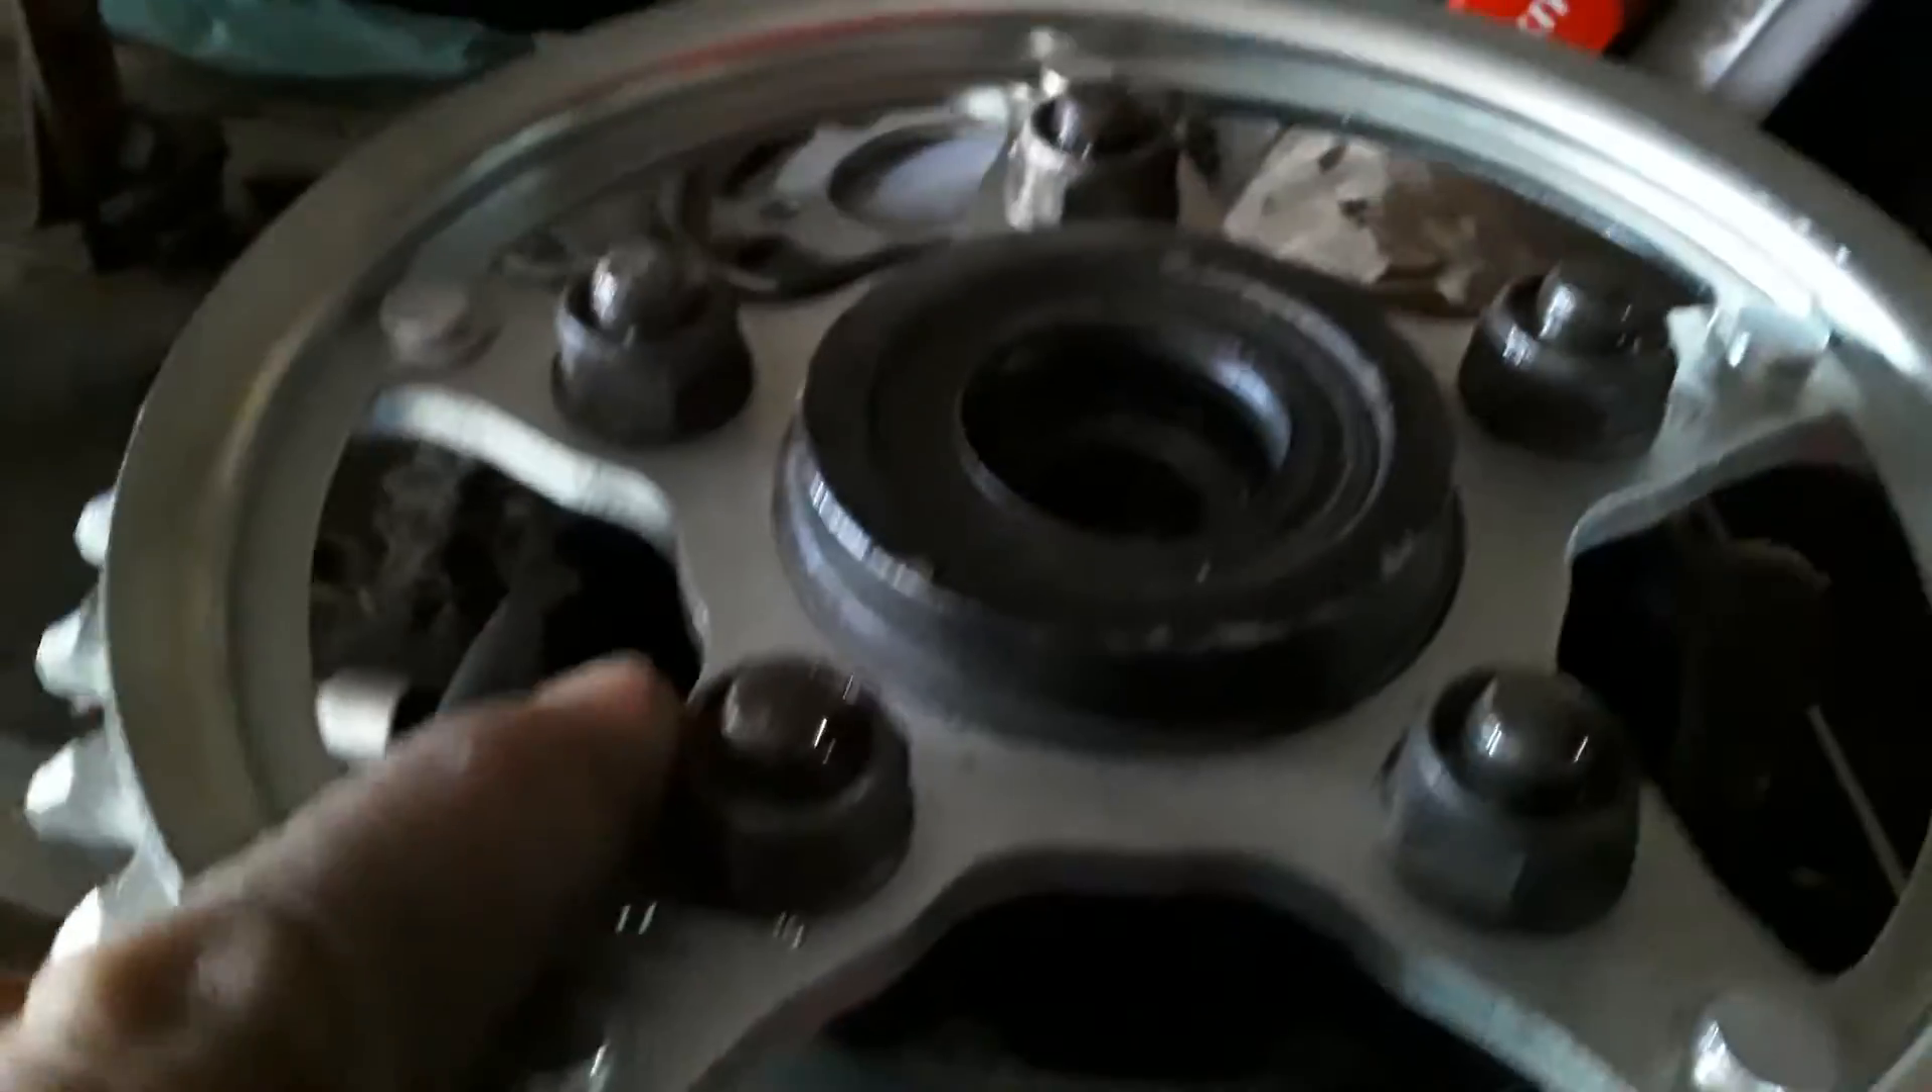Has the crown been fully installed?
Yes.